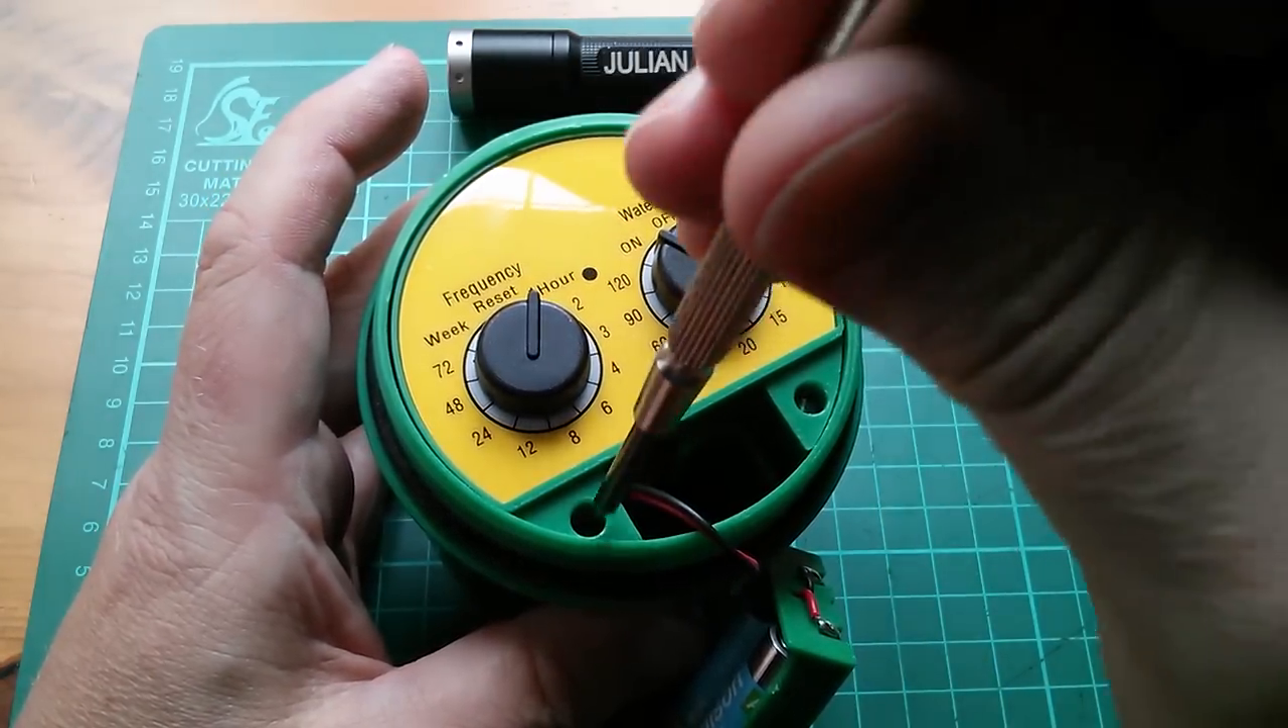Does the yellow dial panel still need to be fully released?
Yes.